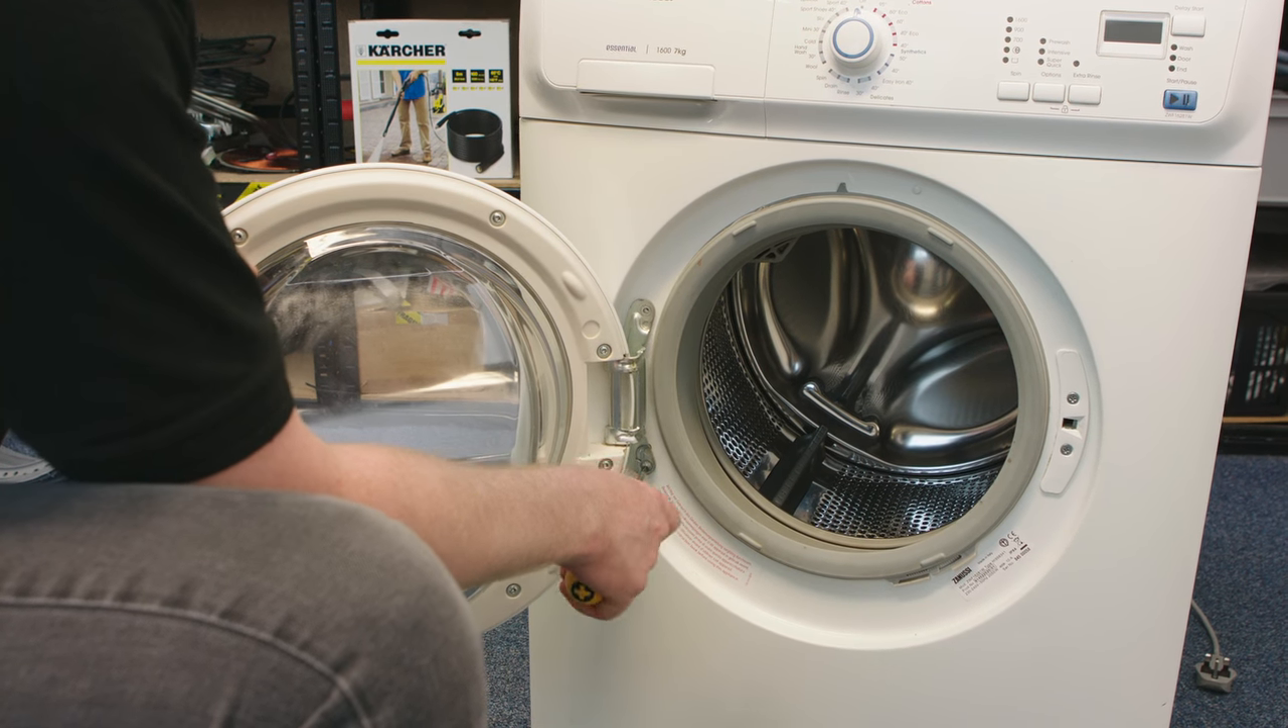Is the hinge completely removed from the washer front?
No.